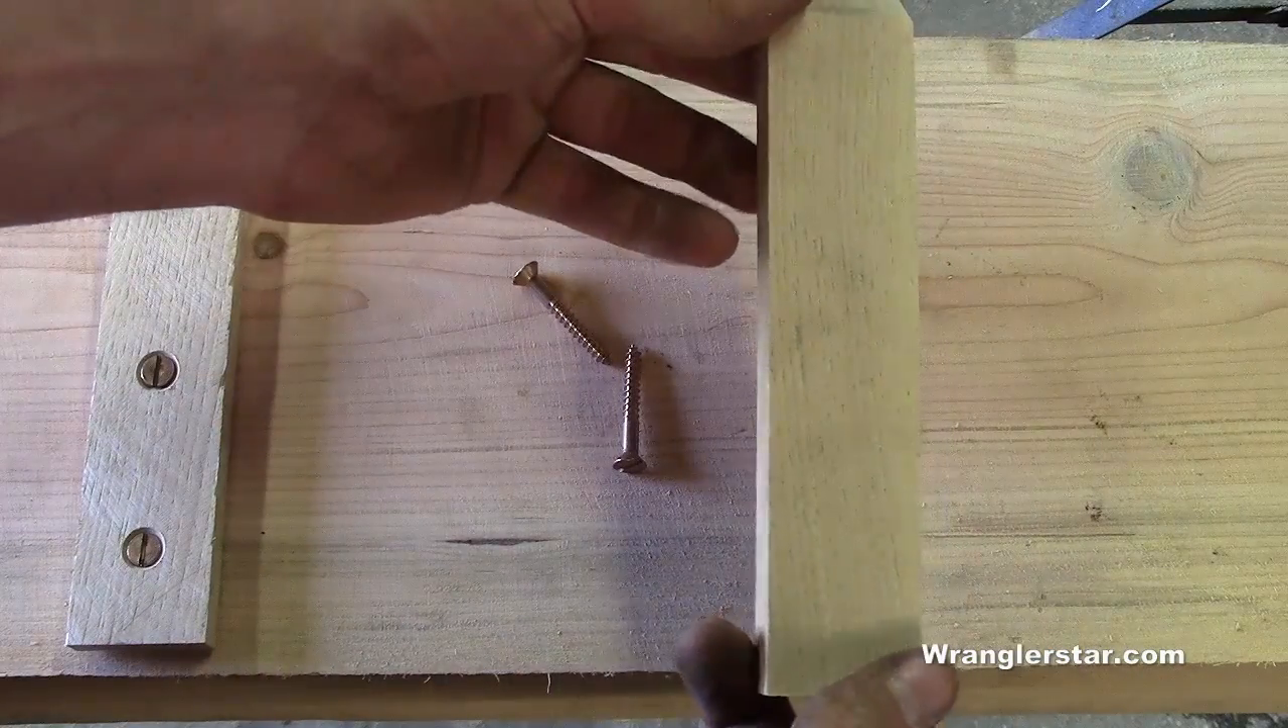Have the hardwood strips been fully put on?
No.